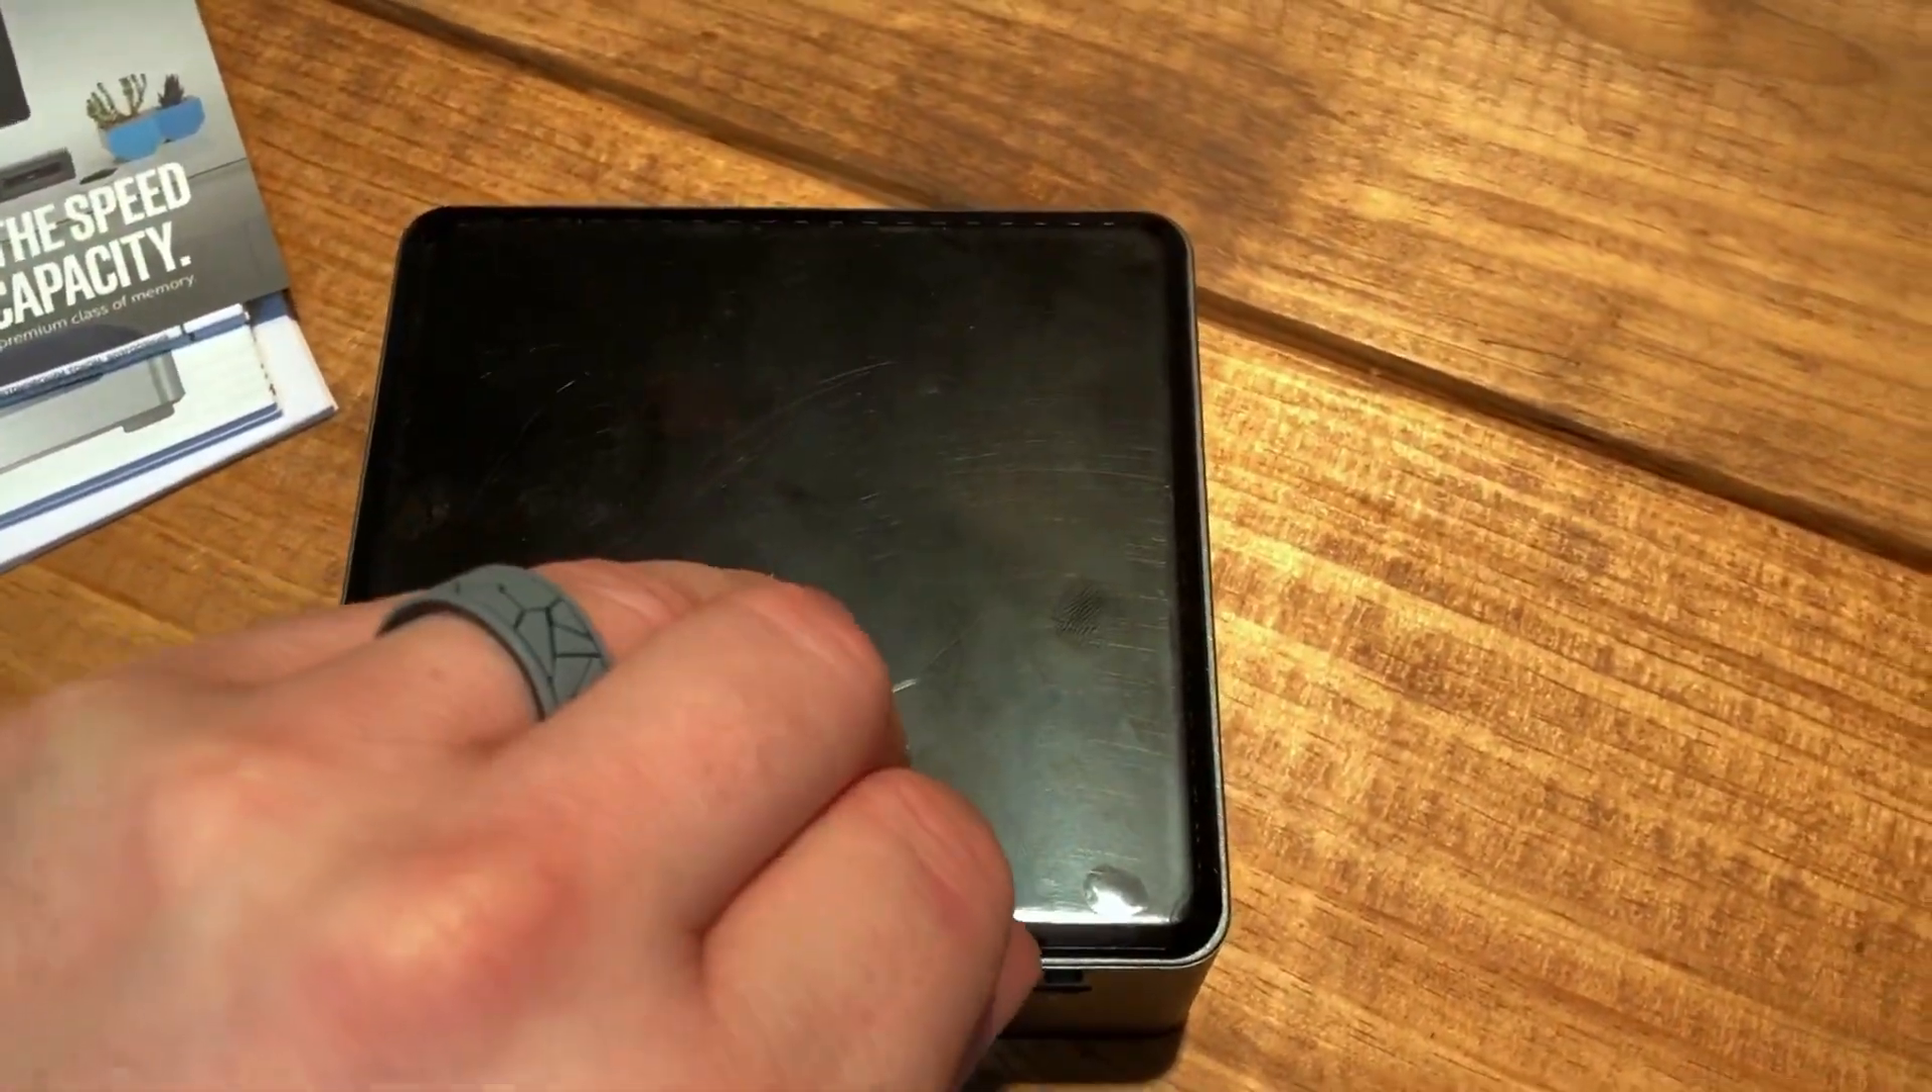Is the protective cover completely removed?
No.